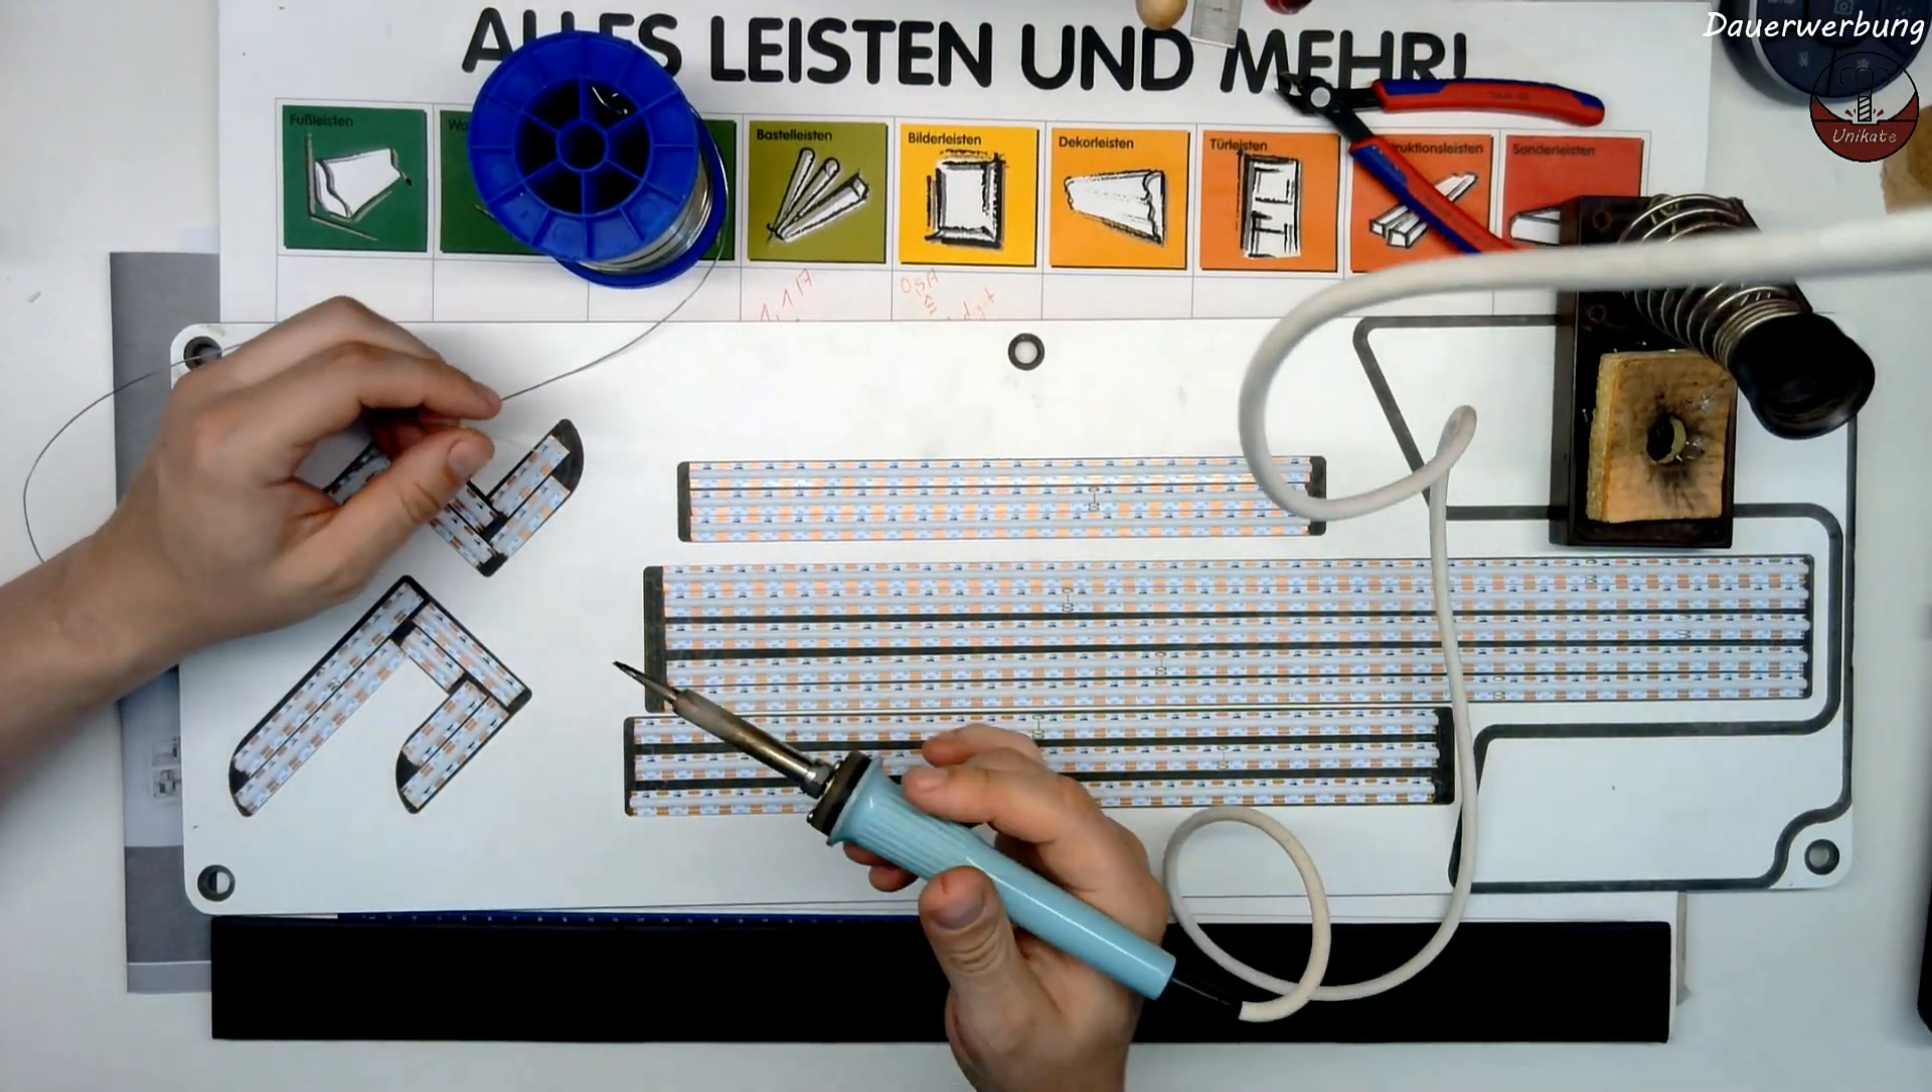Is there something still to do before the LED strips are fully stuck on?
No.